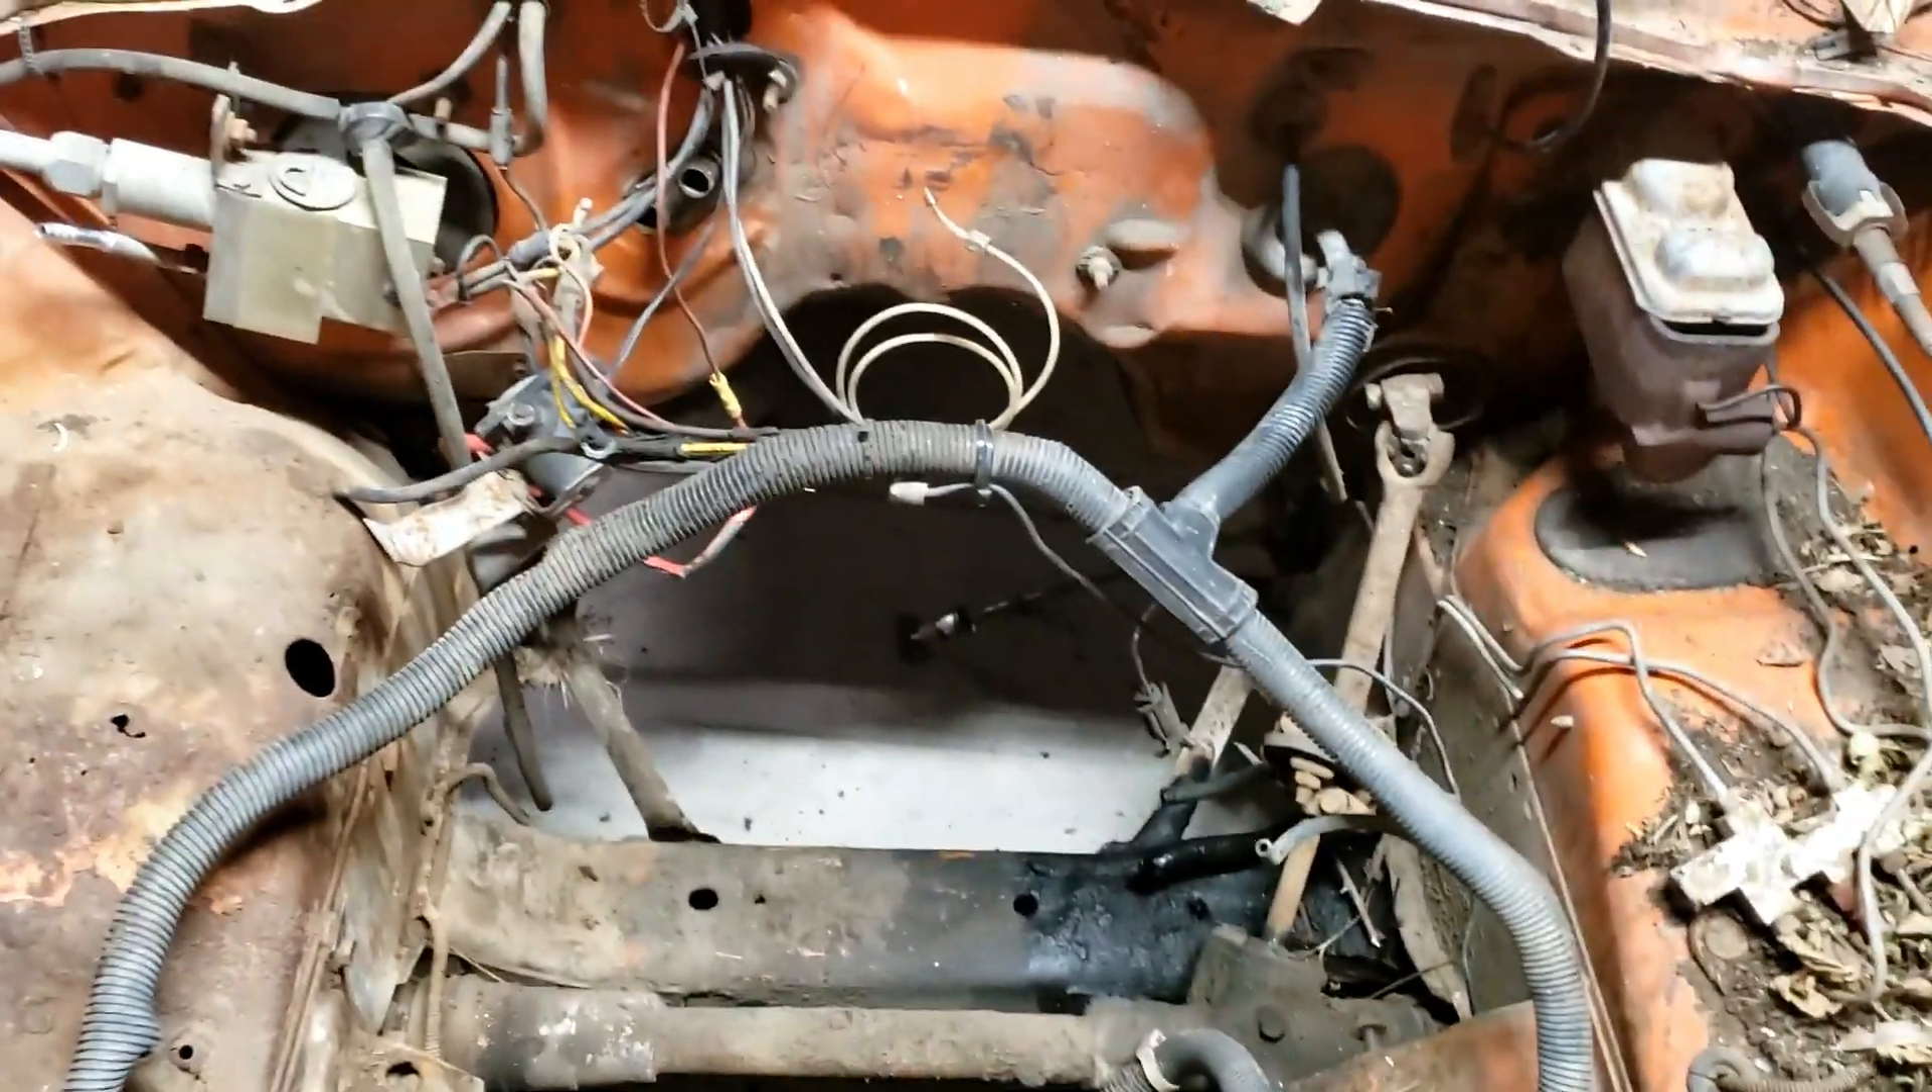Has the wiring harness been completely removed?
No.